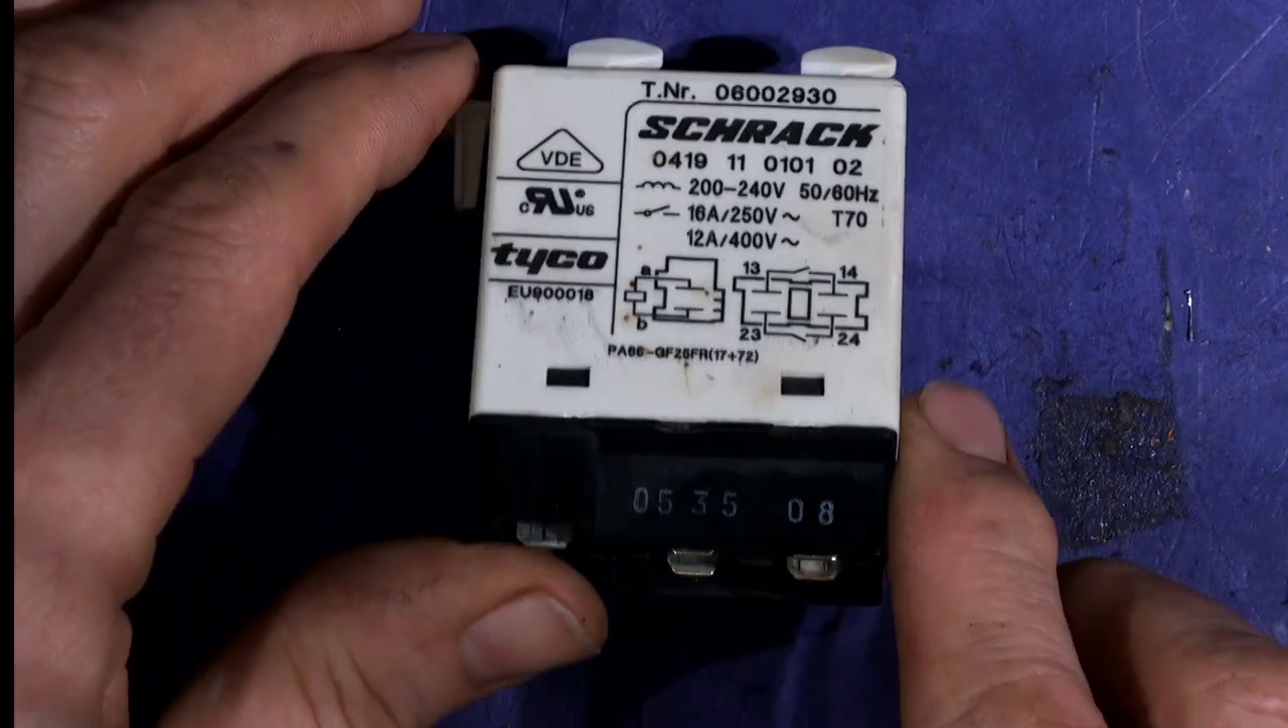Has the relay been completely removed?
Yes.